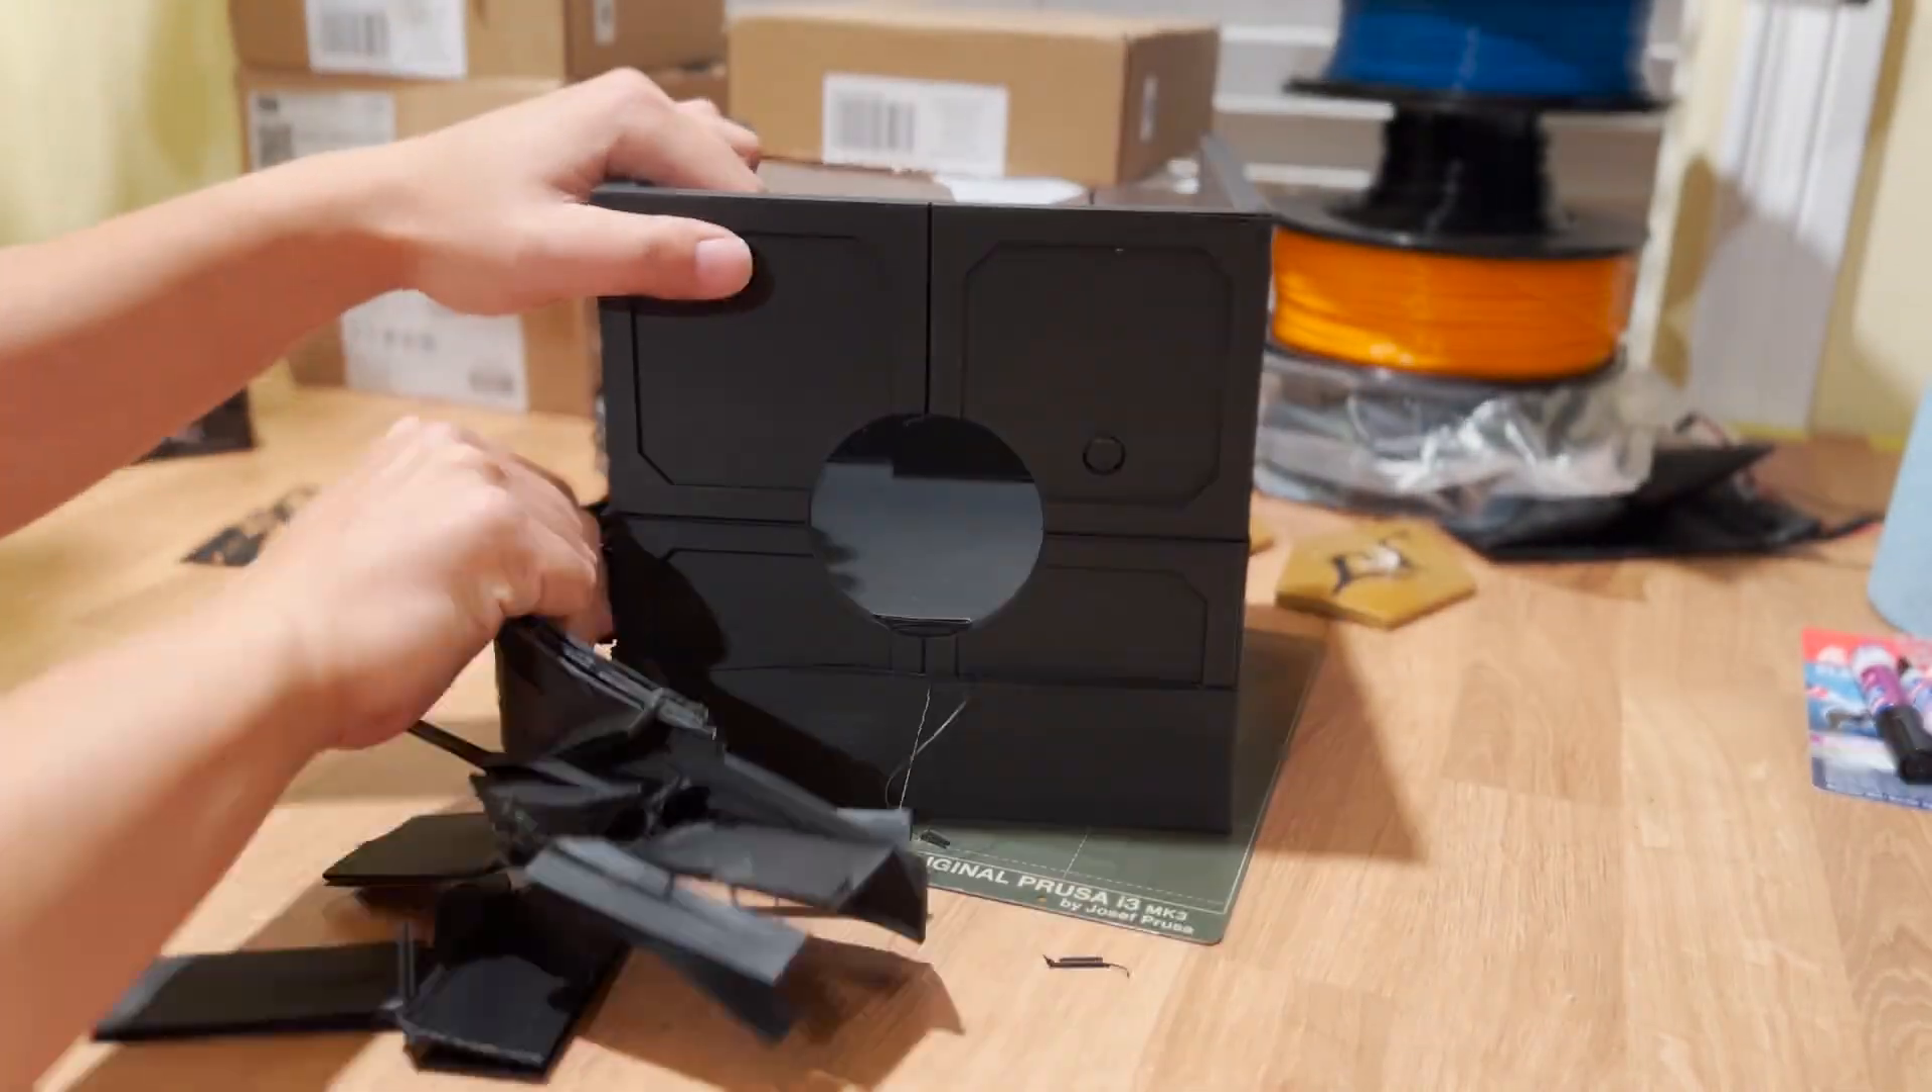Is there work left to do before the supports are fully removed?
Yes.